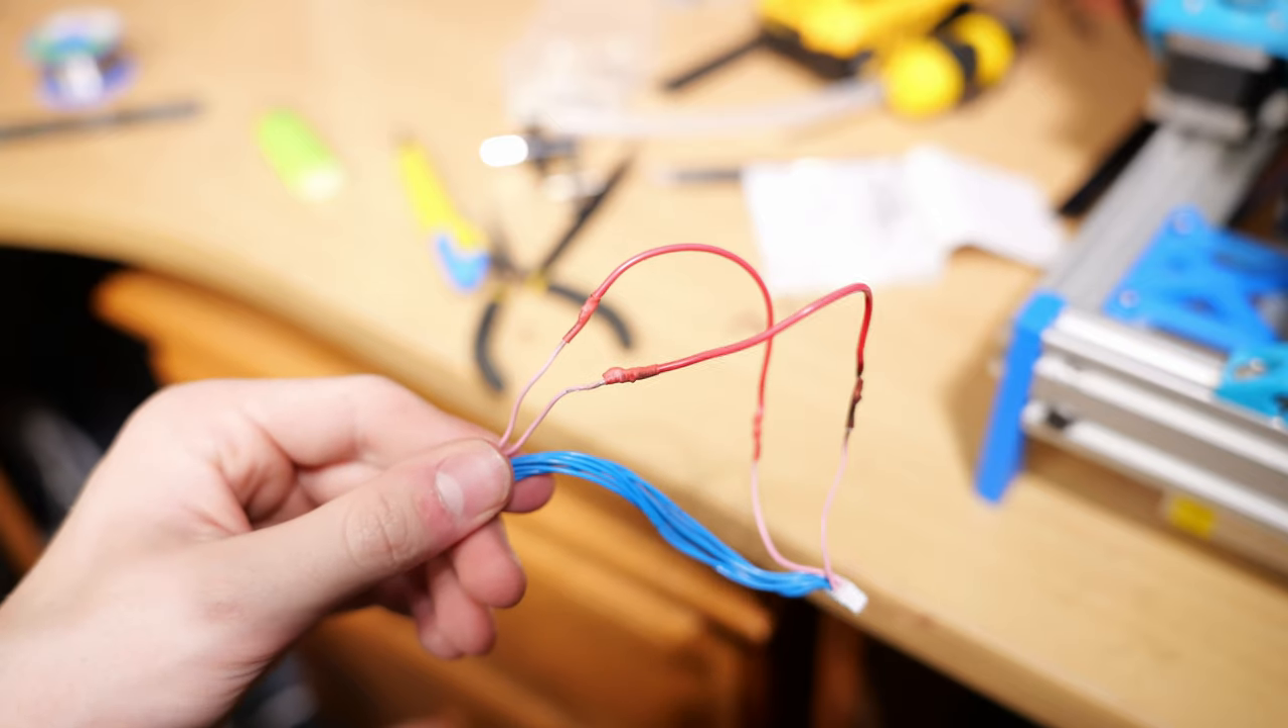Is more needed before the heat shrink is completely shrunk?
No.